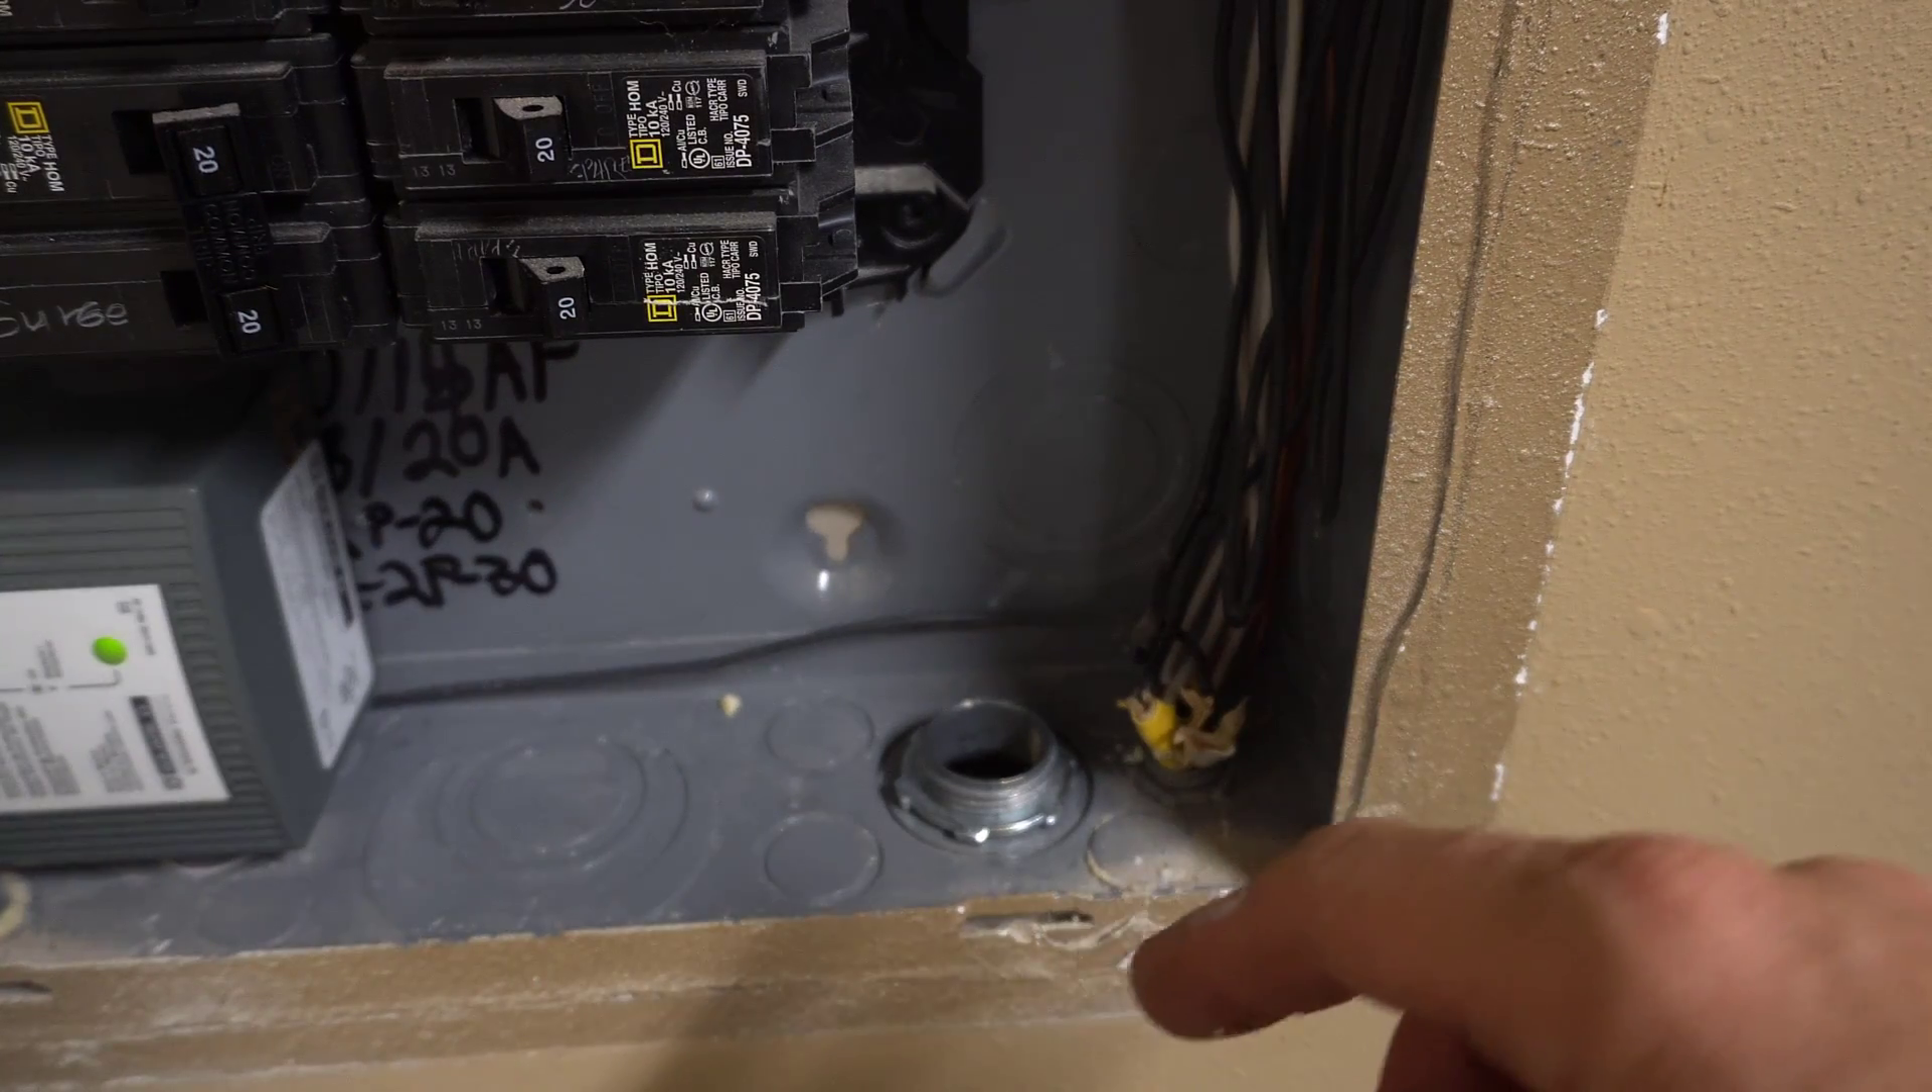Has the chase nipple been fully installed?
Yes.